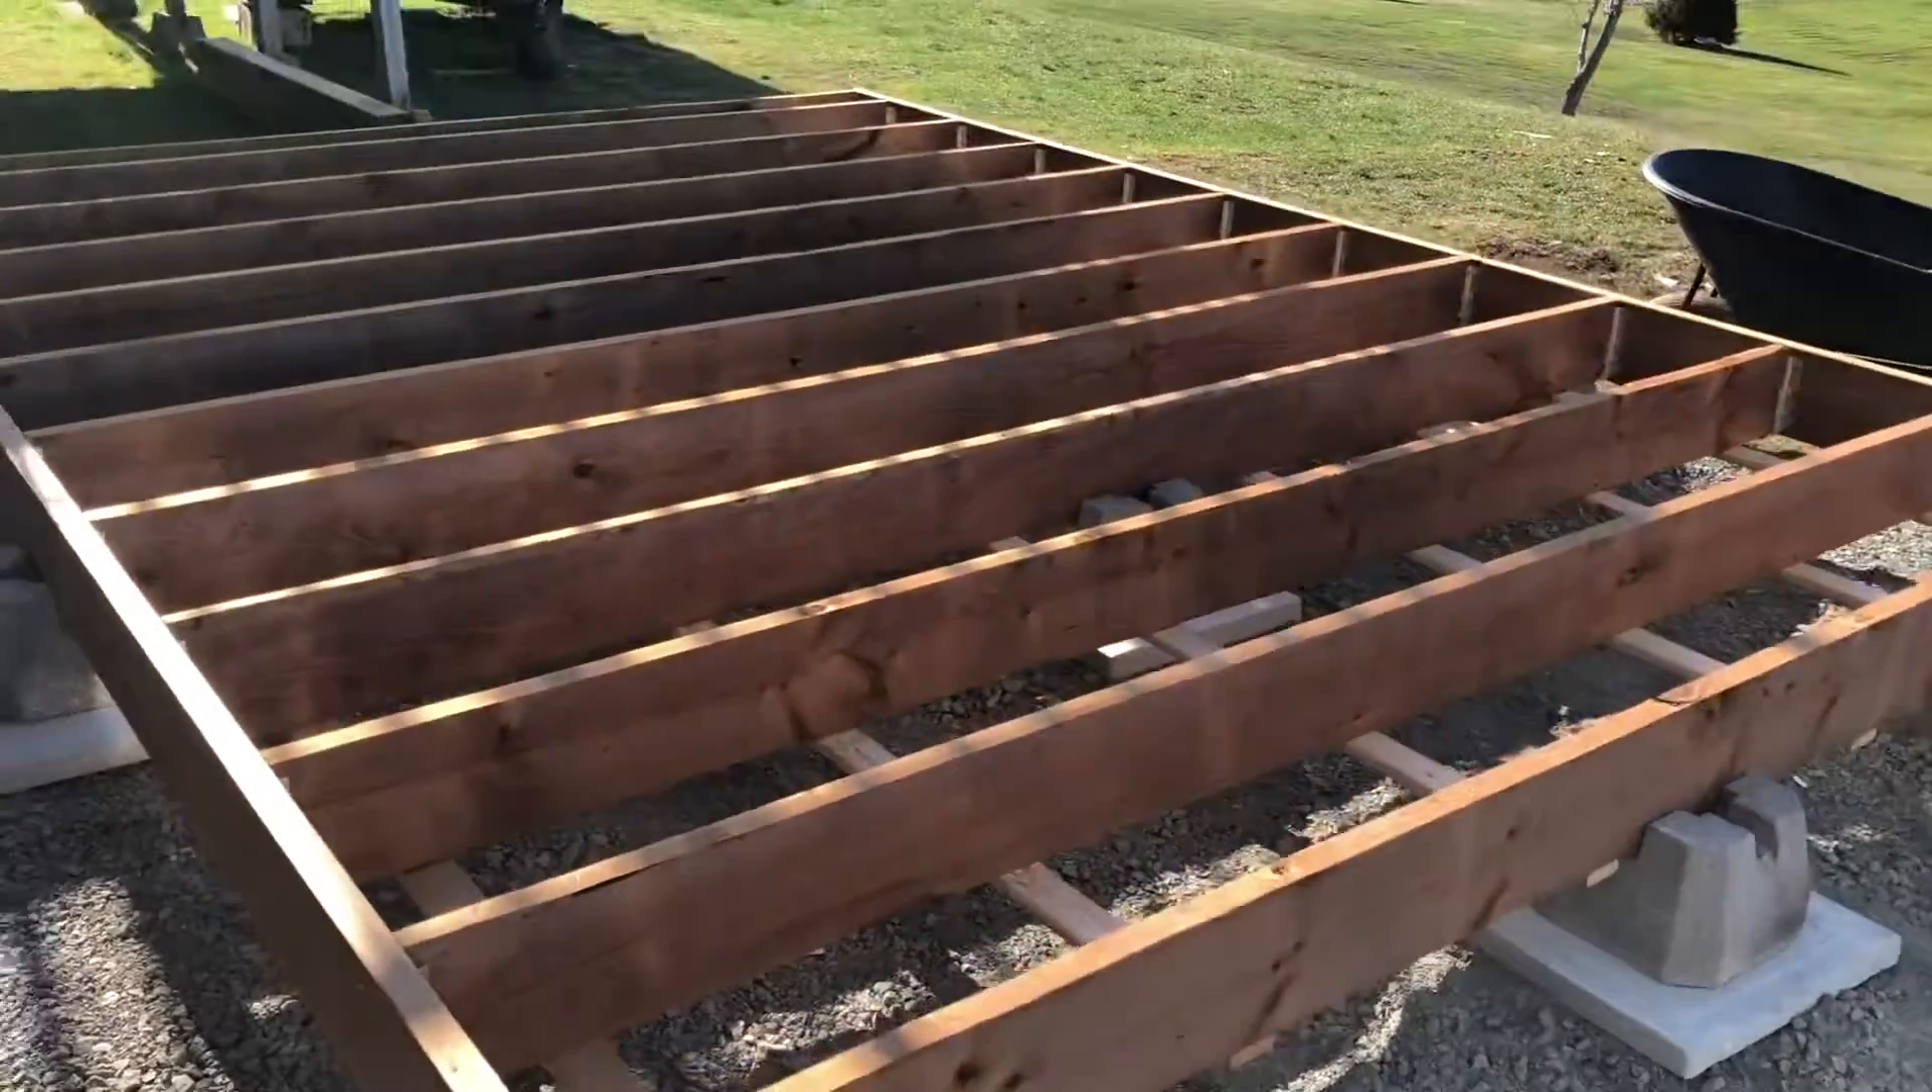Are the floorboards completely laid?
No.